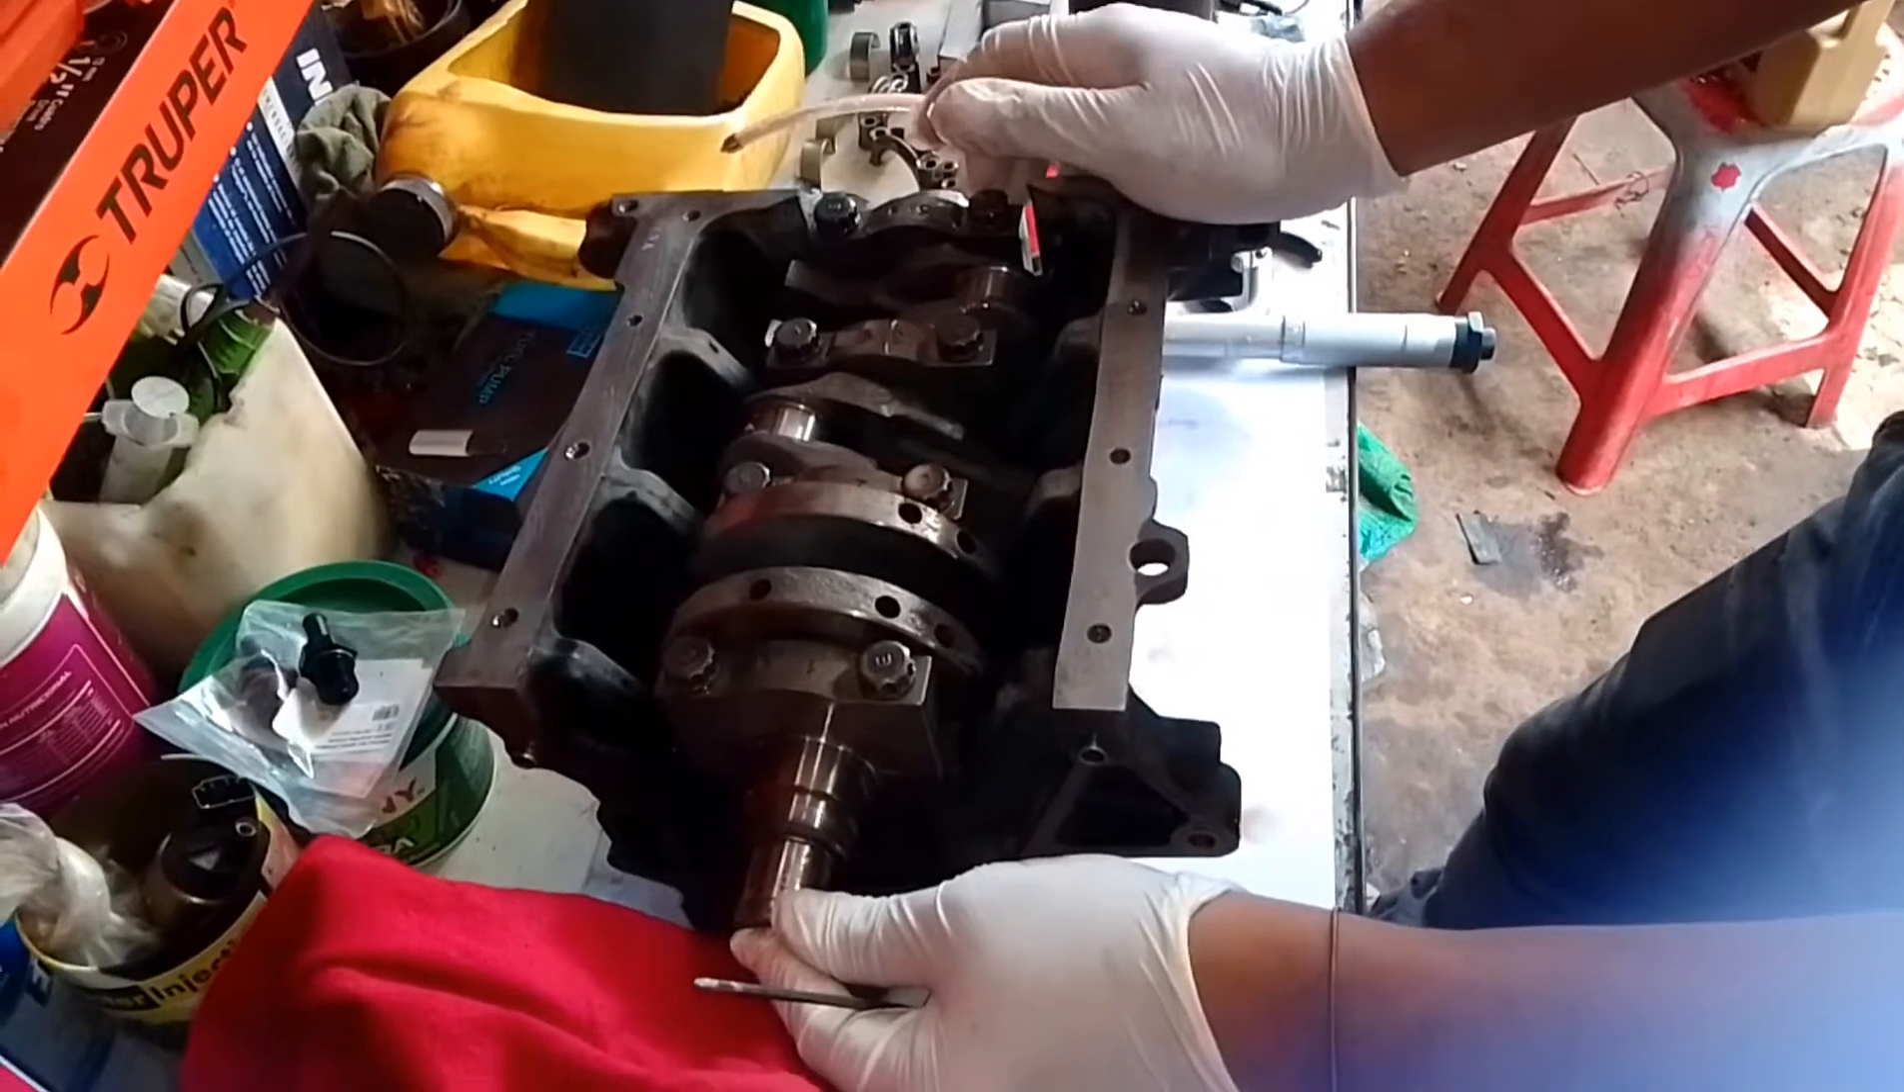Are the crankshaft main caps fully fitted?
Yes.